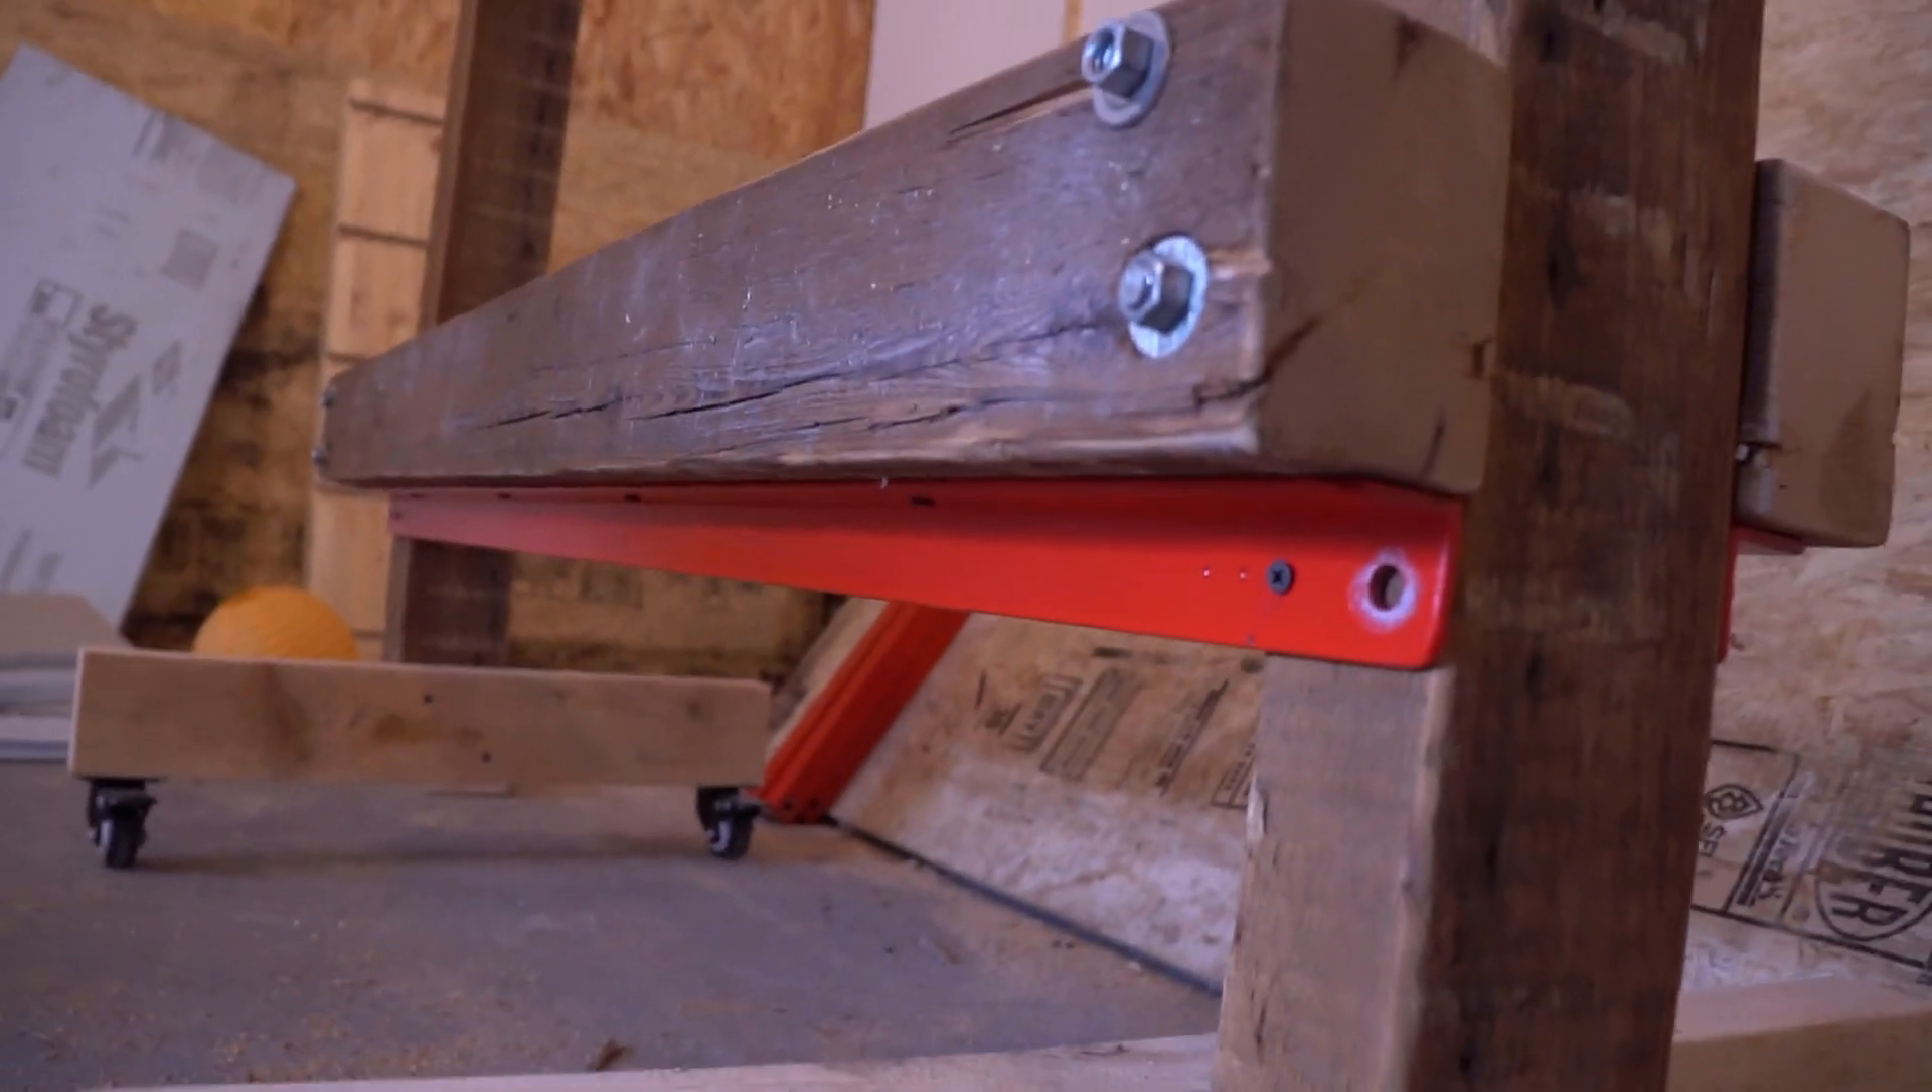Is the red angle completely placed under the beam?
Yes.